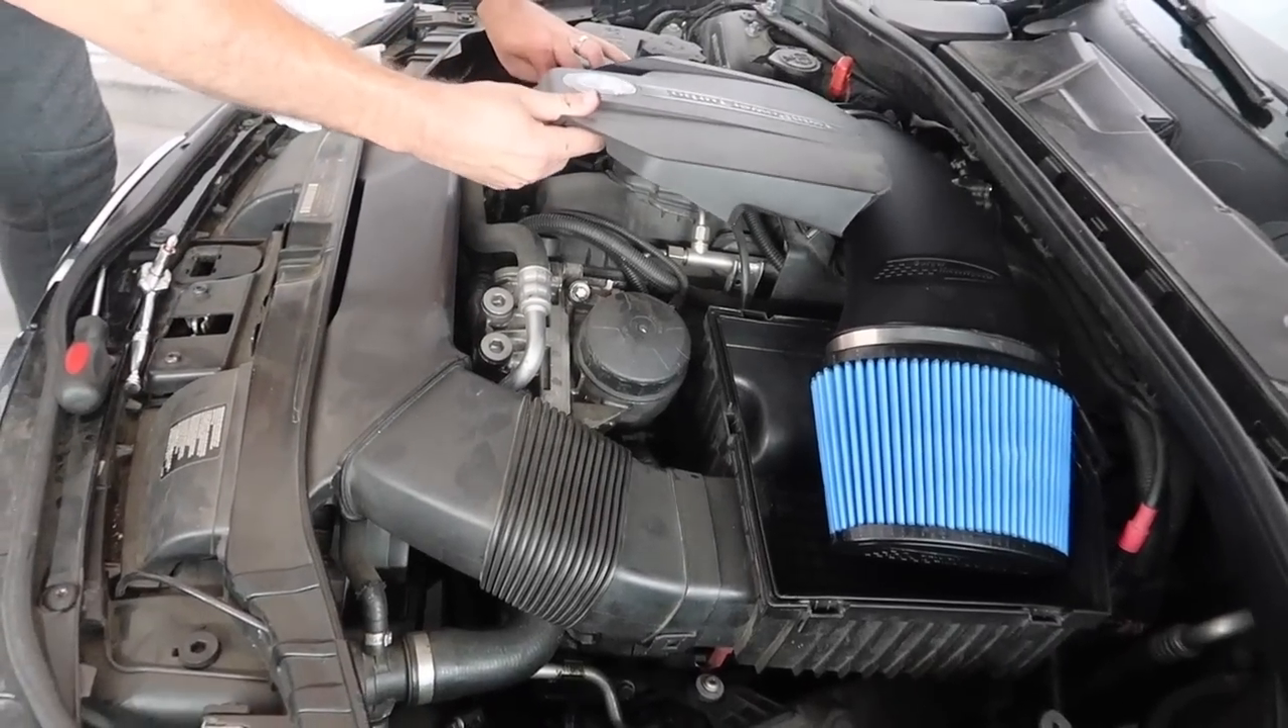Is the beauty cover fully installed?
No.